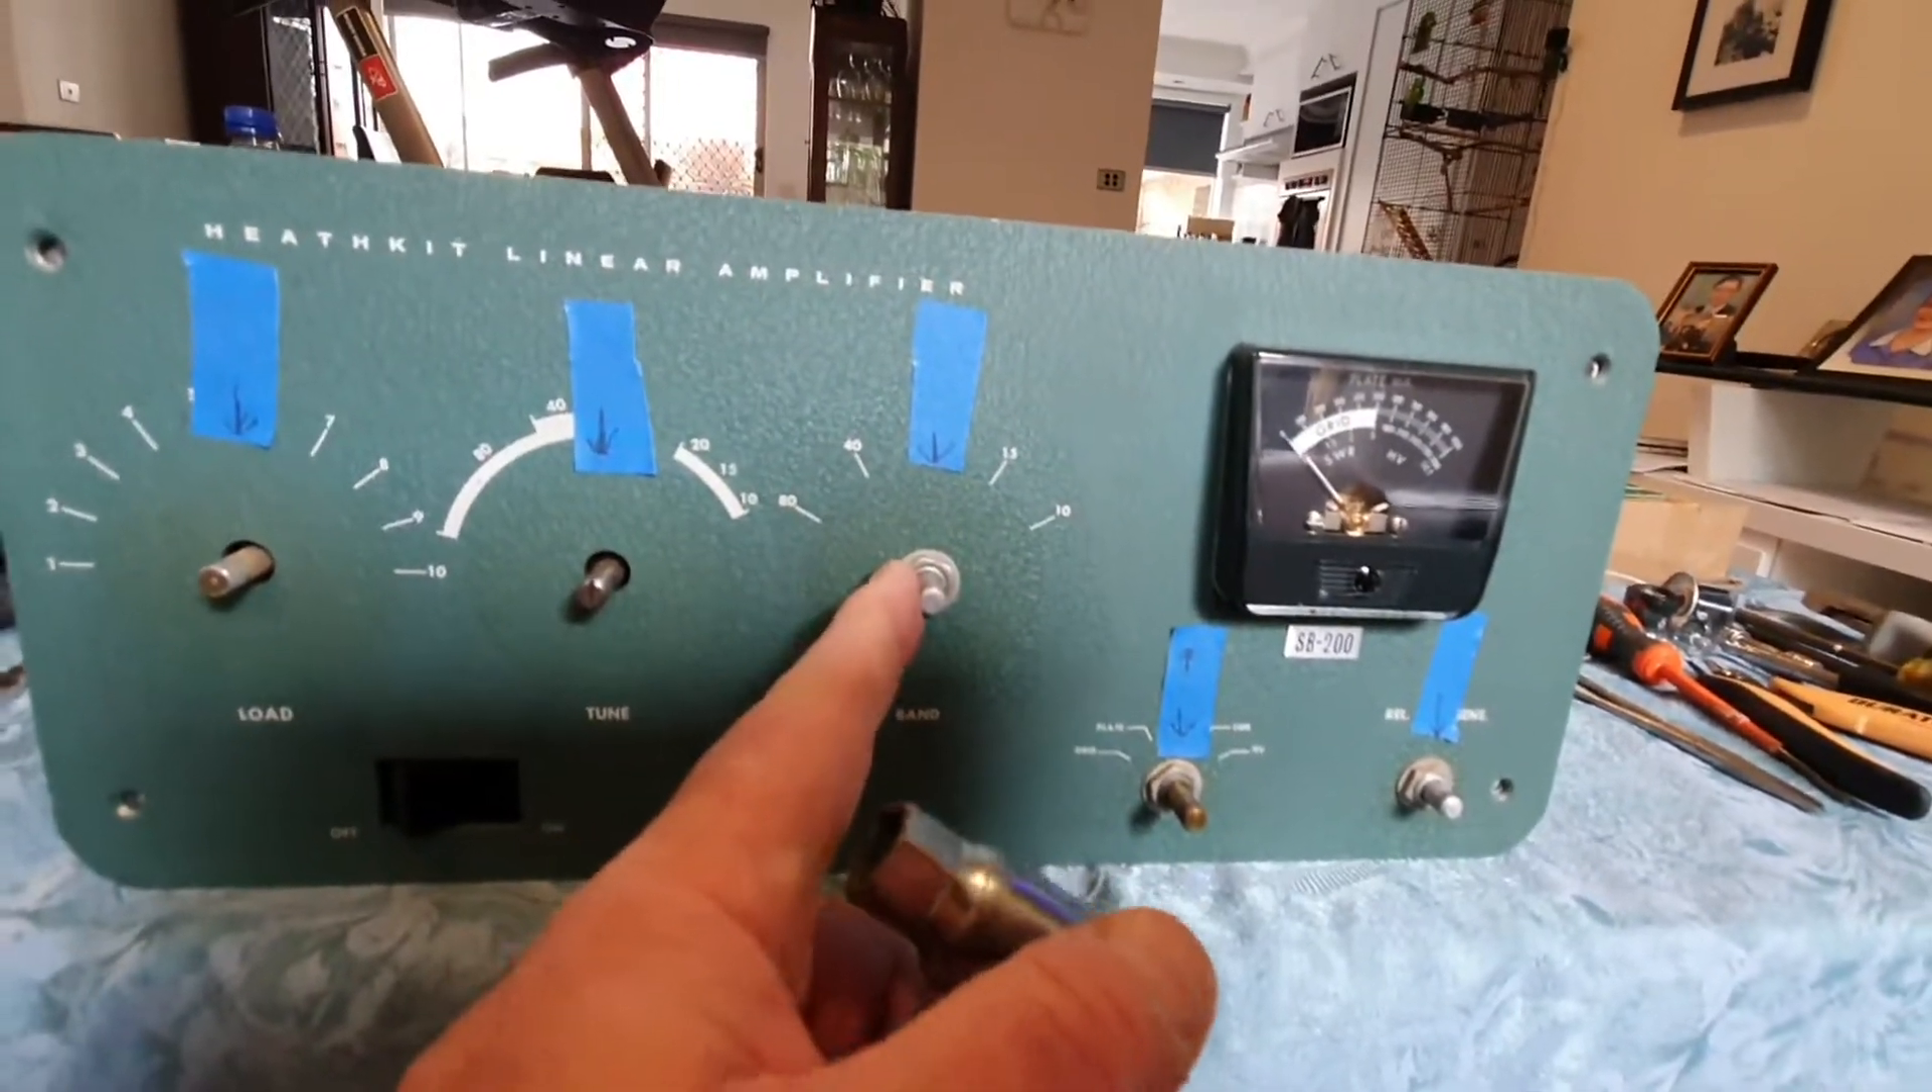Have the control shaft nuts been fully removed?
No.